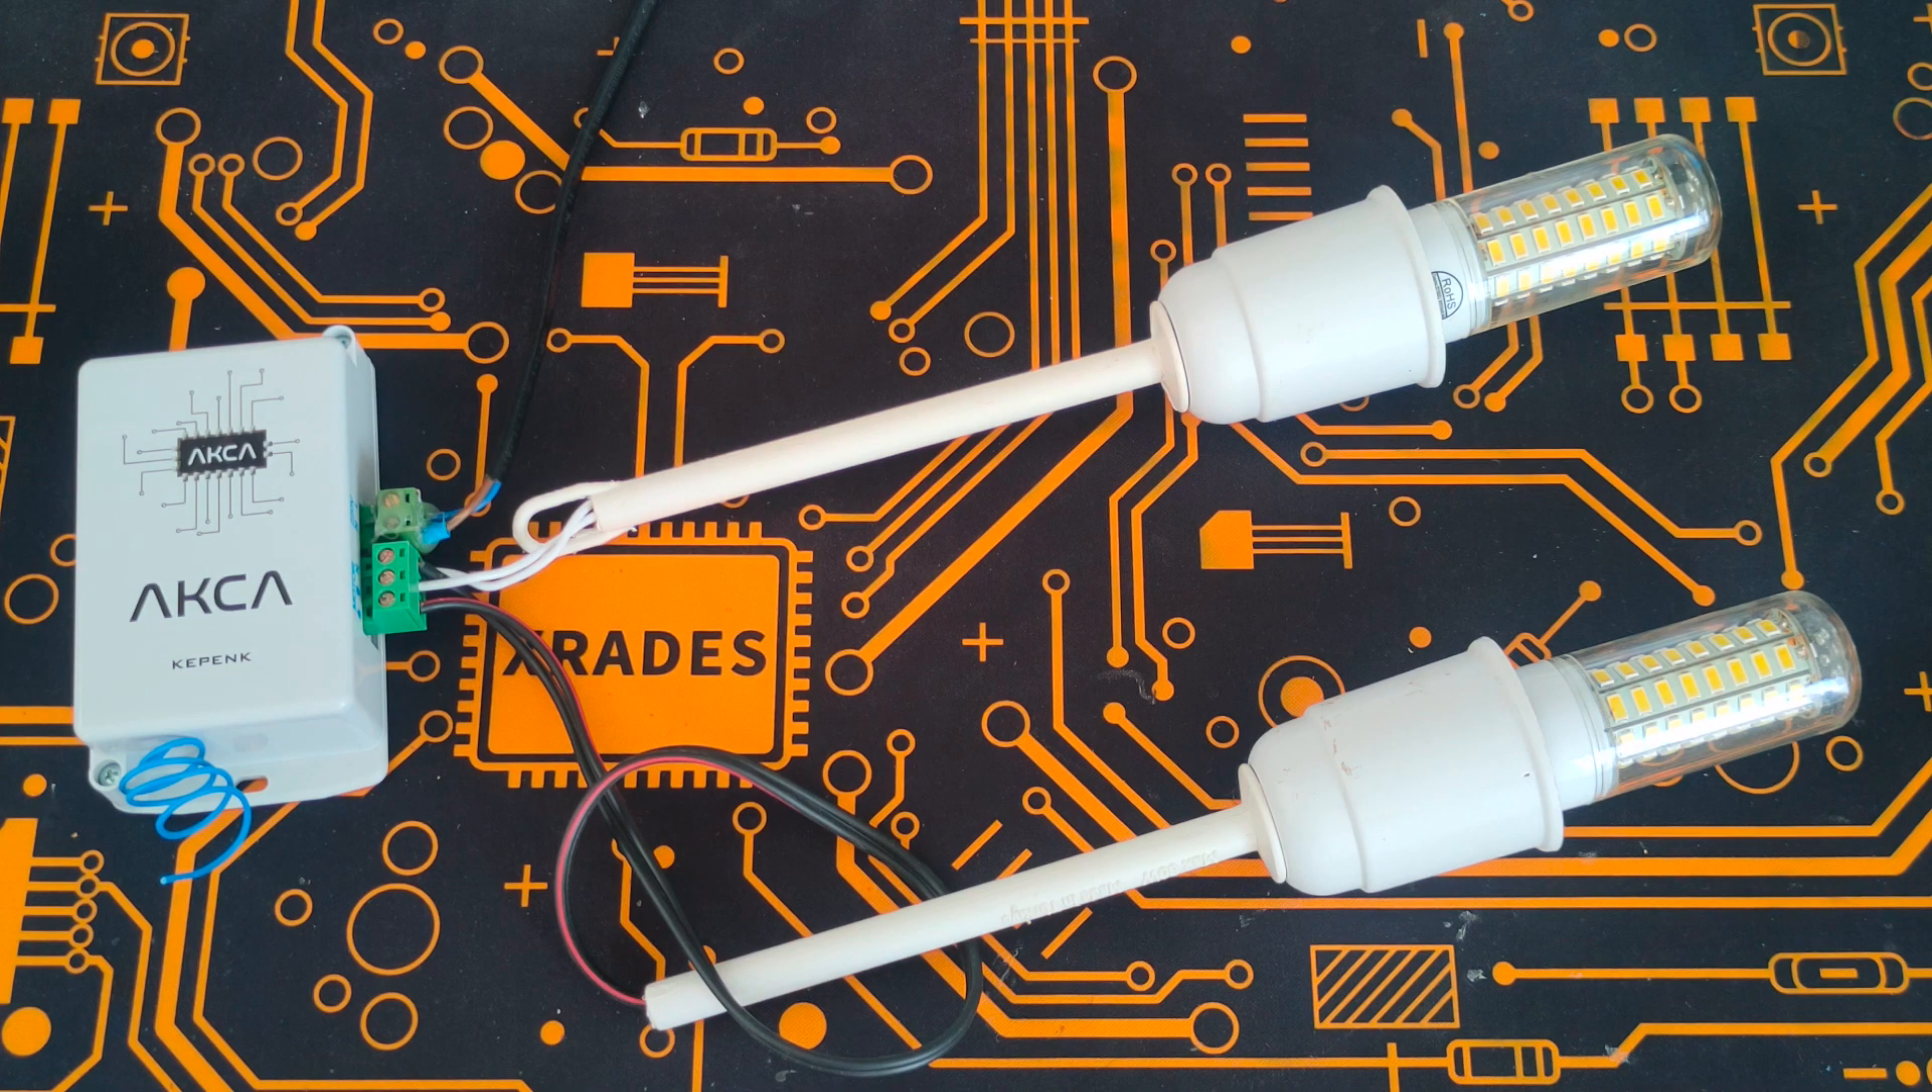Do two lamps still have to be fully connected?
No.